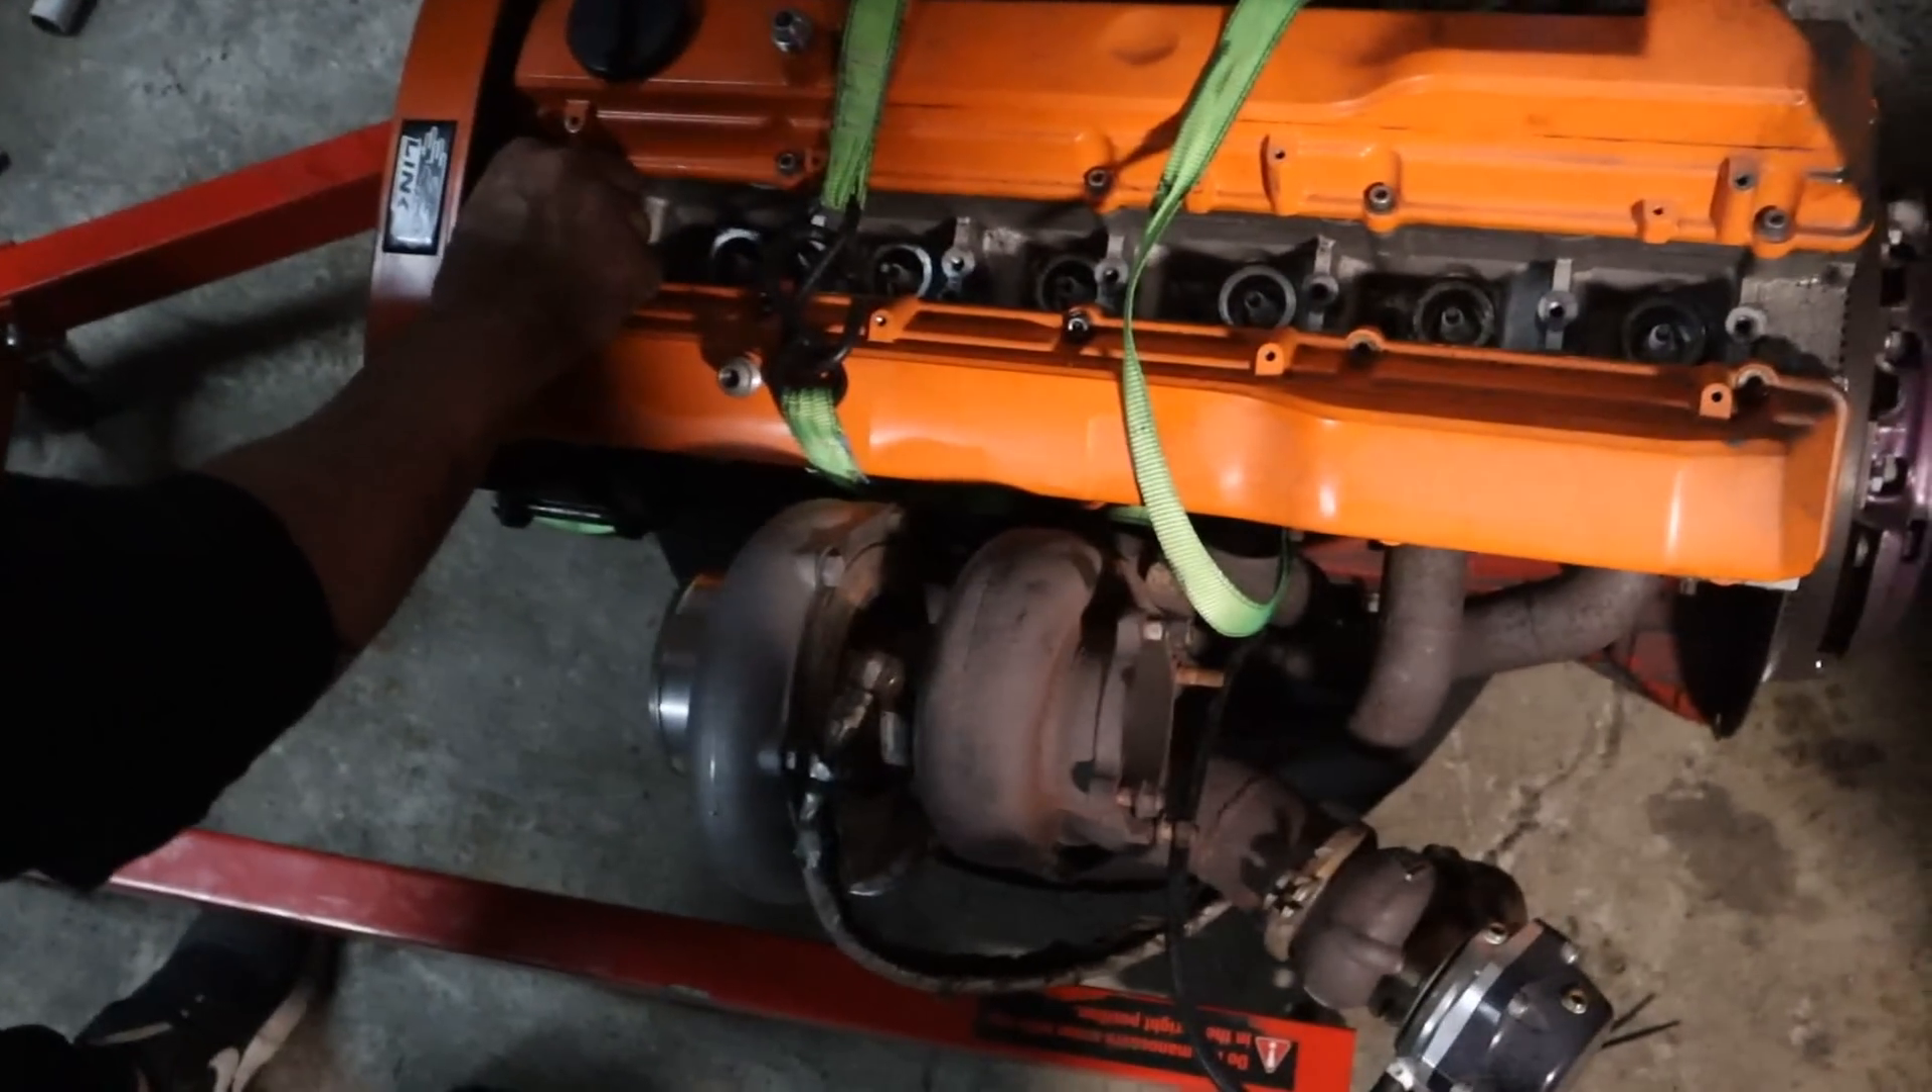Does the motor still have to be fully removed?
No.